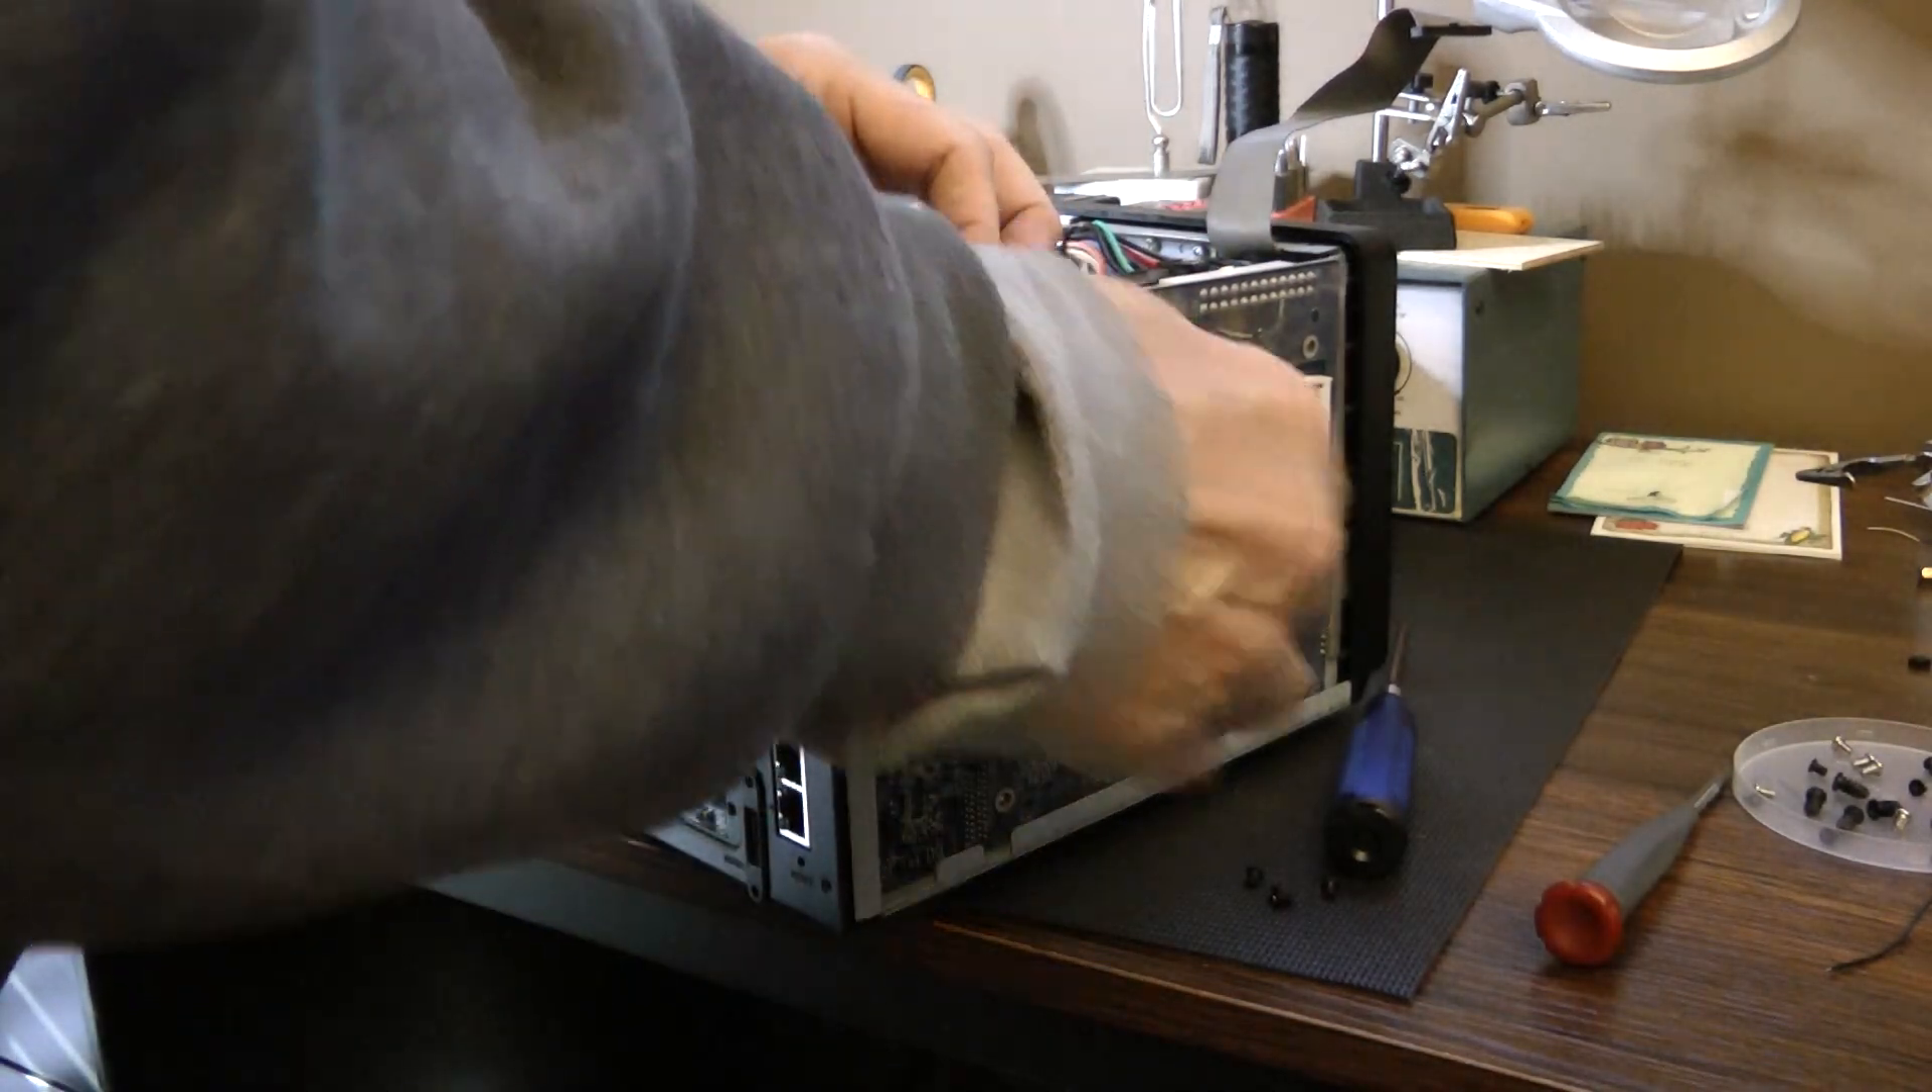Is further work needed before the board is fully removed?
Yes.